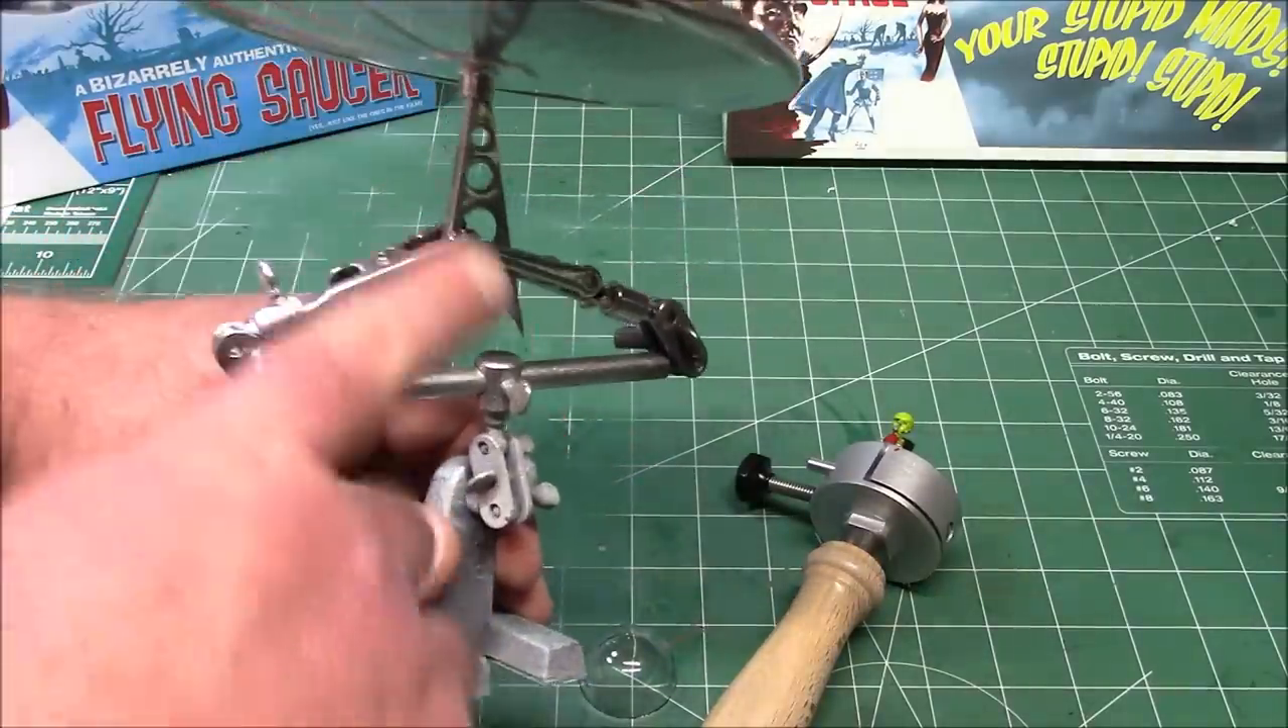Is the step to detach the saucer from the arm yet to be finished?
Yes.